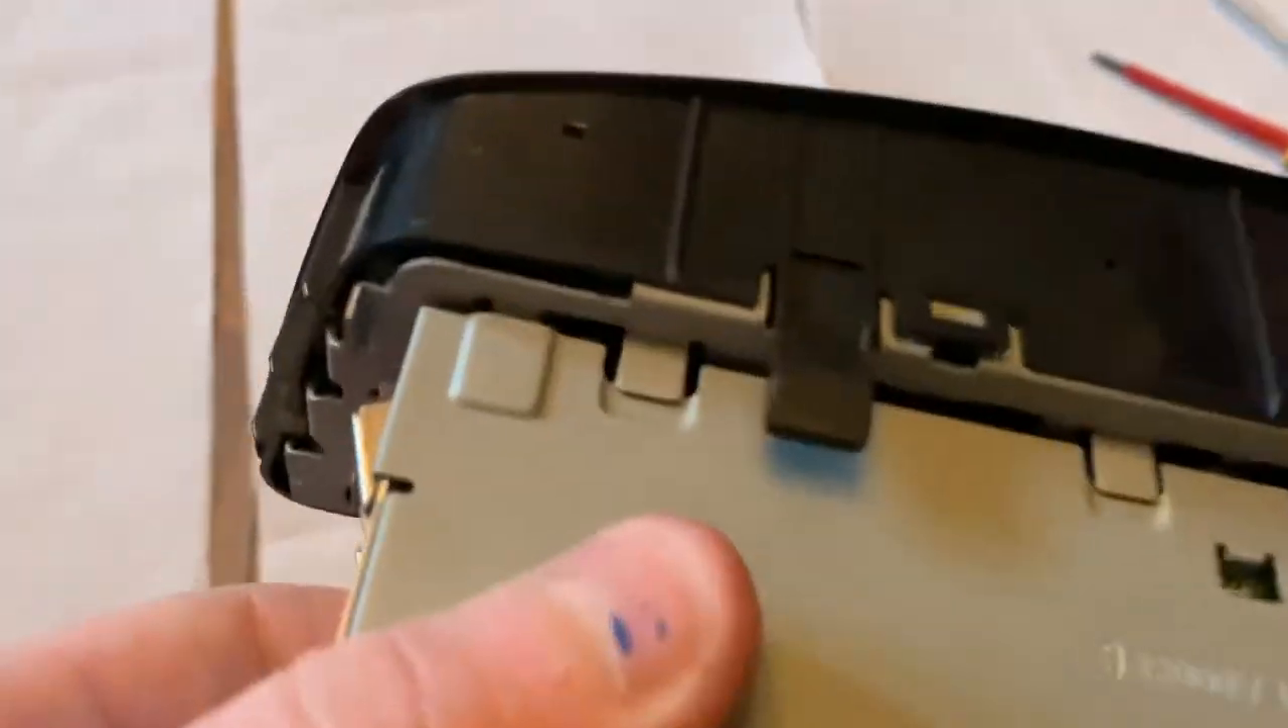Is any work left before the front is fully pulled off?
Yes.